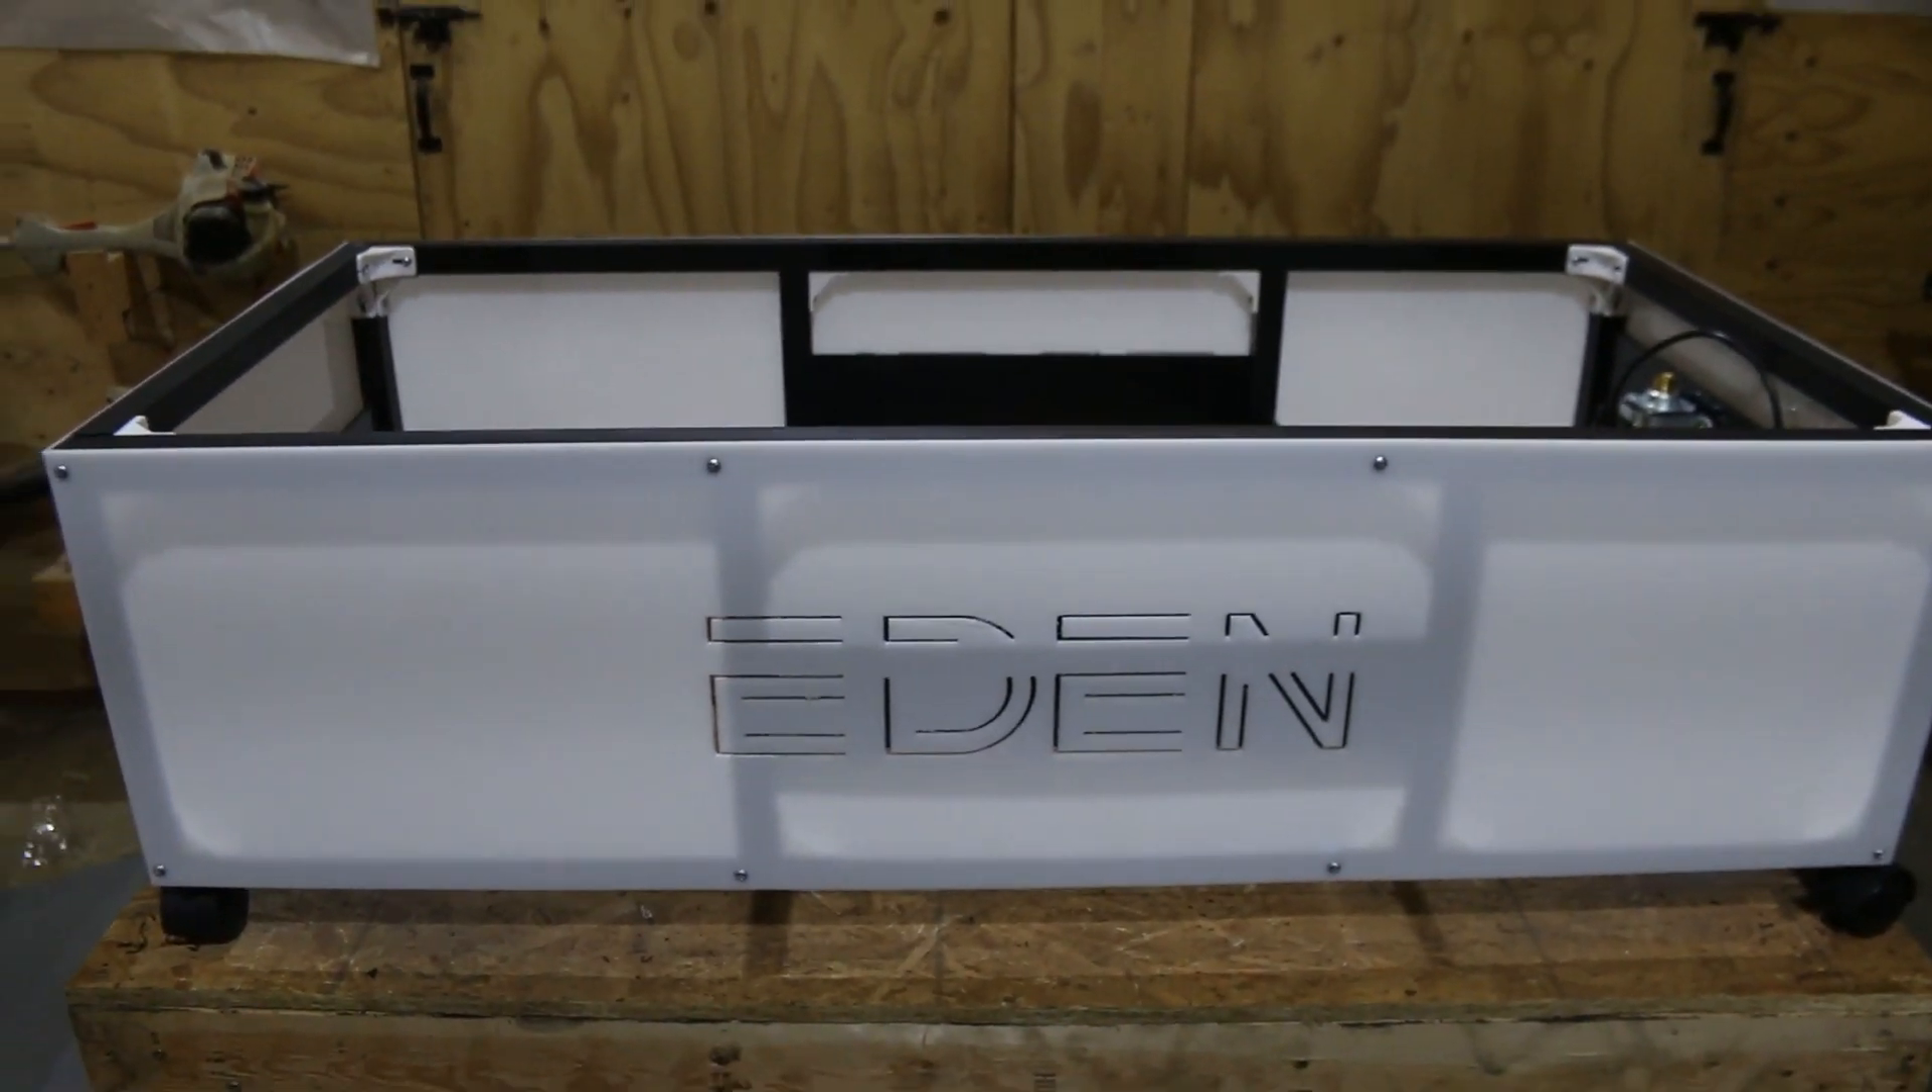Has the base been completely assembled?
Yes.